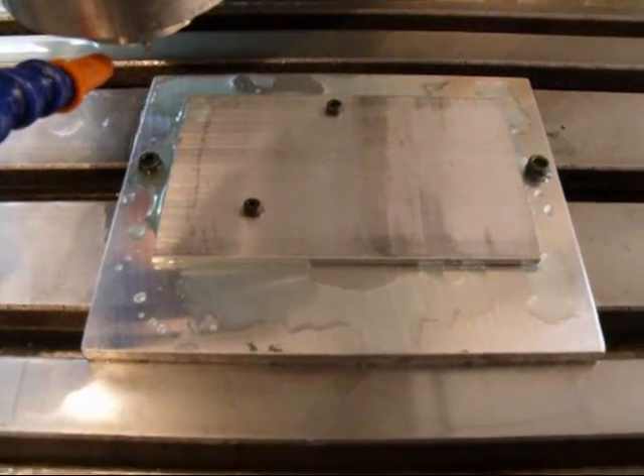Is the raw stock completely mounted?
Yes.